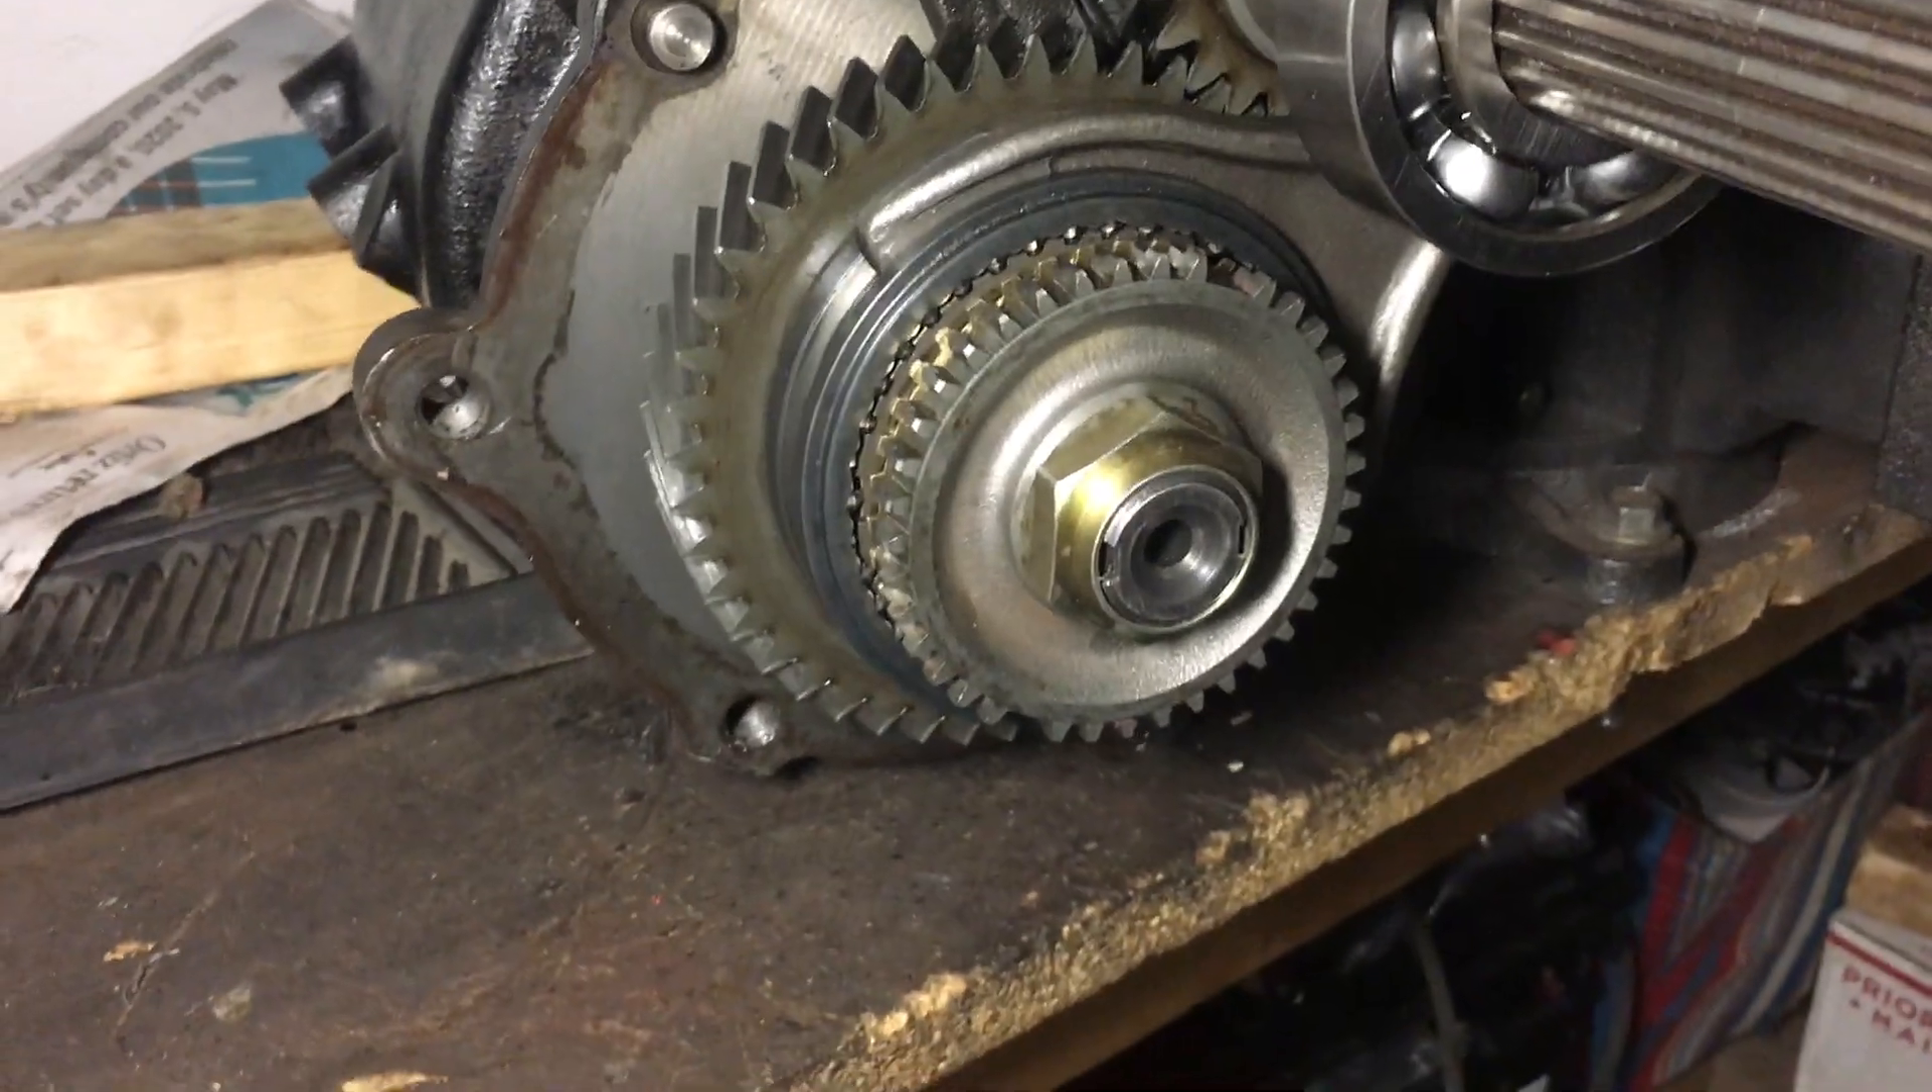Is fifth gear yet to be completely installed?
No.